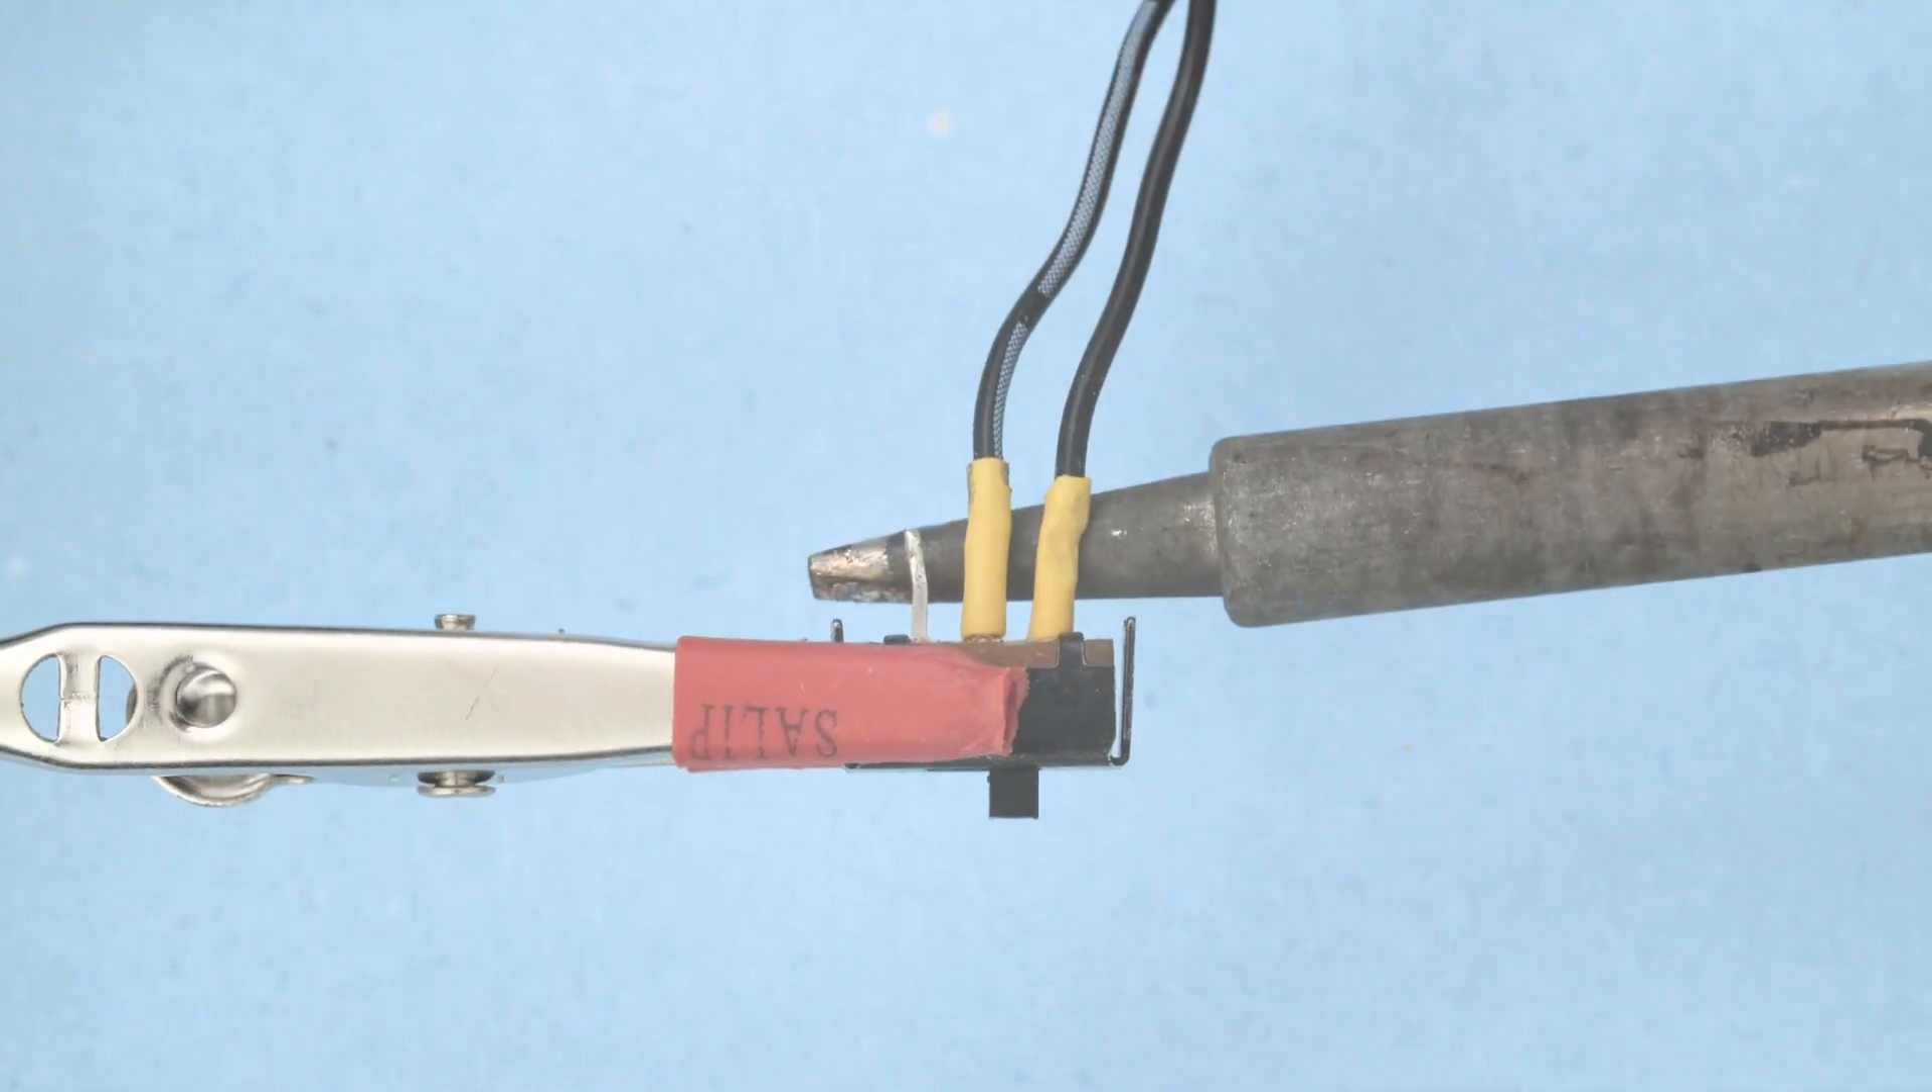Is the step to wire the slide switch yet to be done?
No.